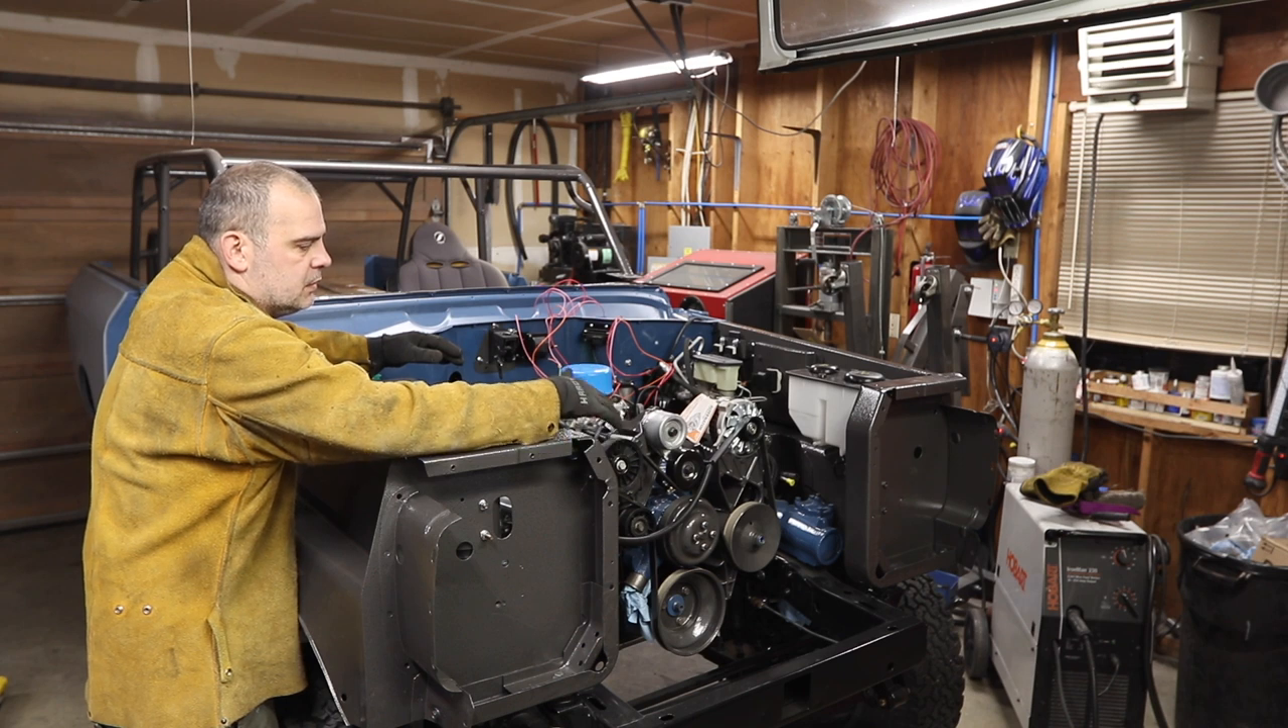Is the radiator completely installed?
No.